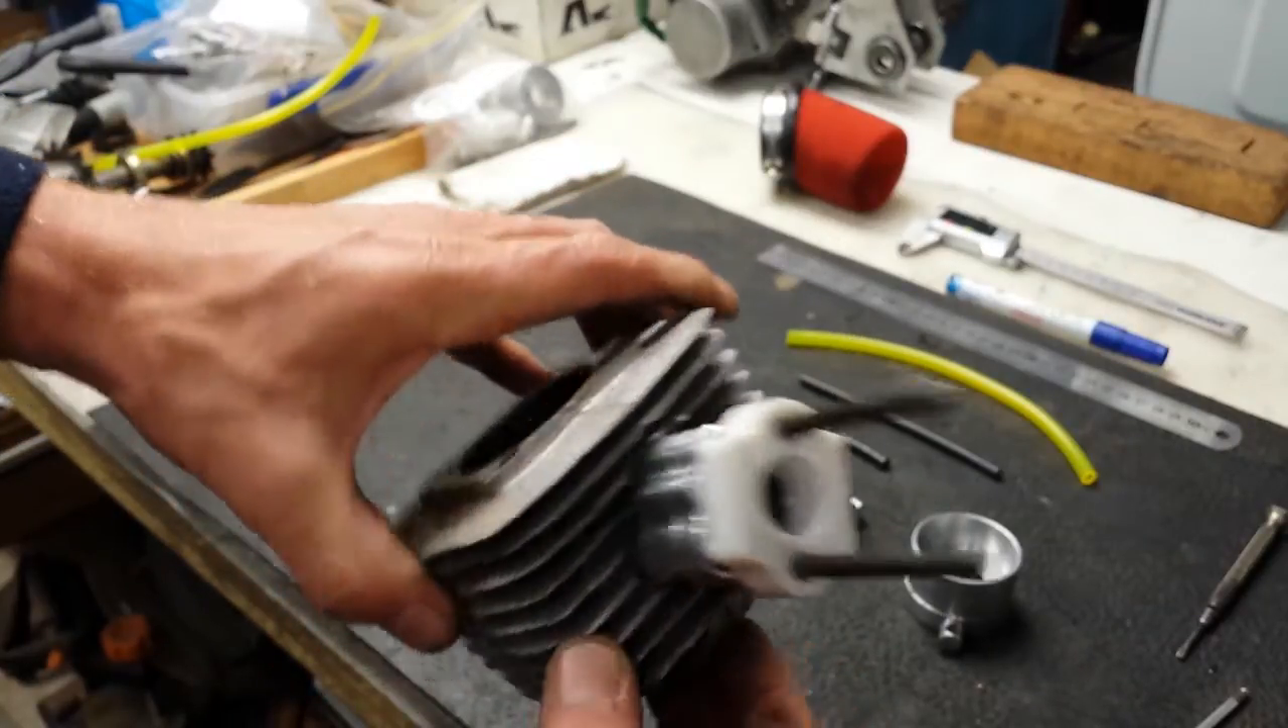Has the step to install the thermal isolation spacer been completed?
Yes.